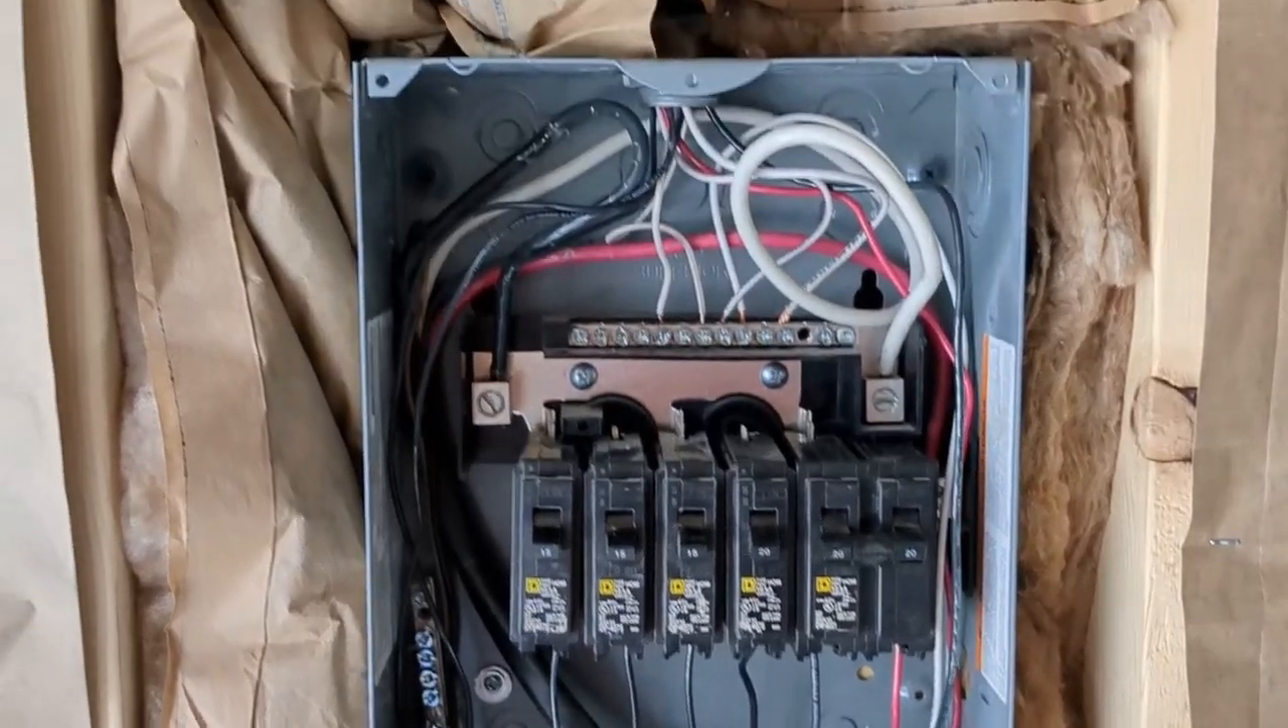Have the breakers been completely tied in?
Yes.